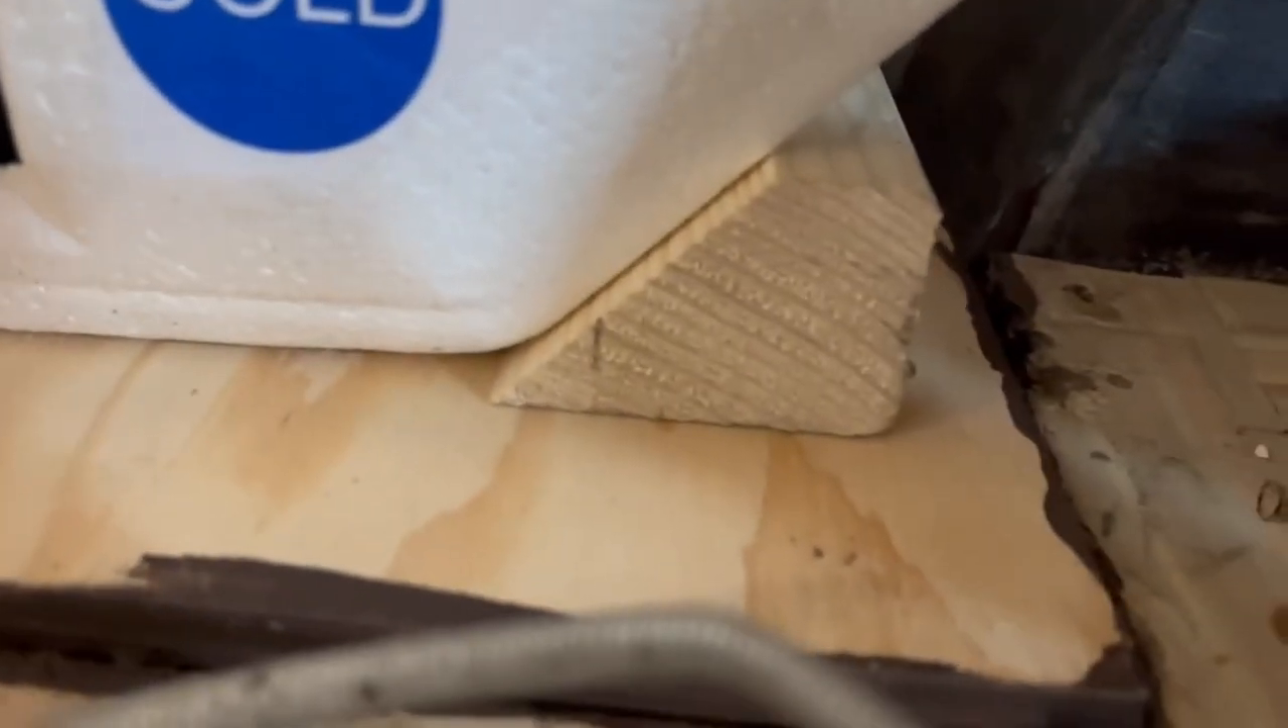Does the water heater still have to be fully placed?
No.